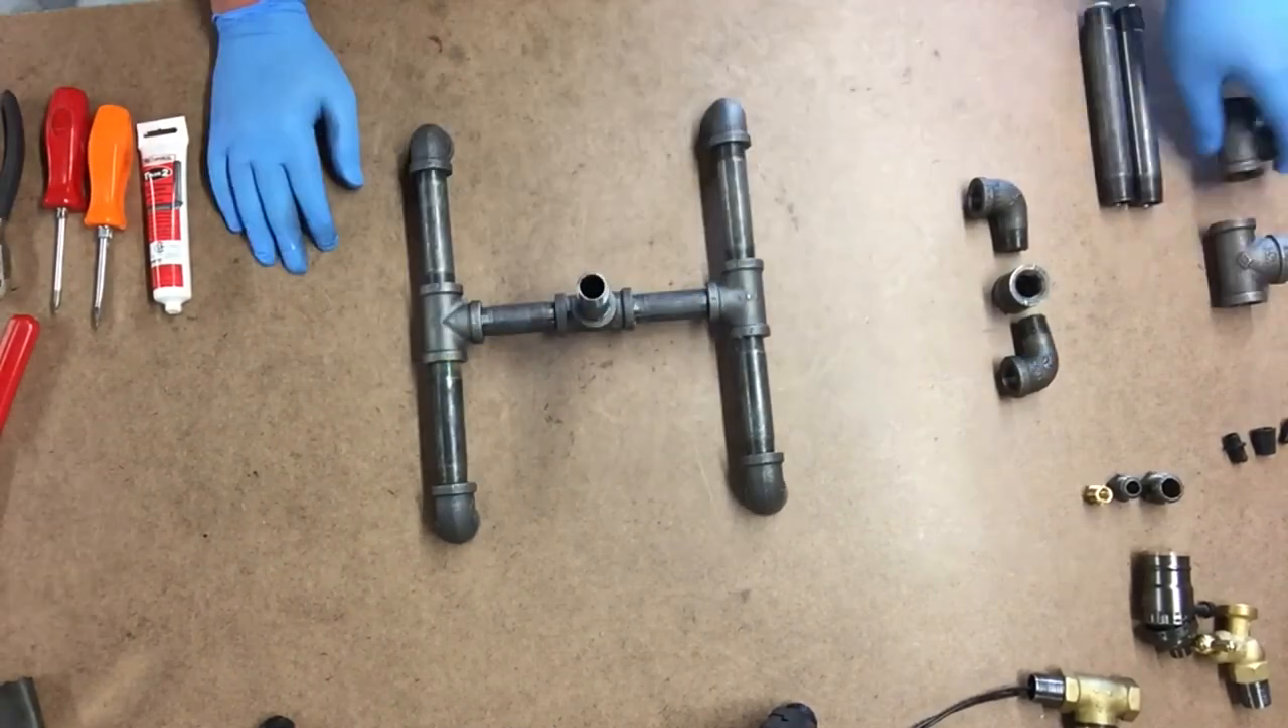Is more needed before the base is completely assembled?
No.